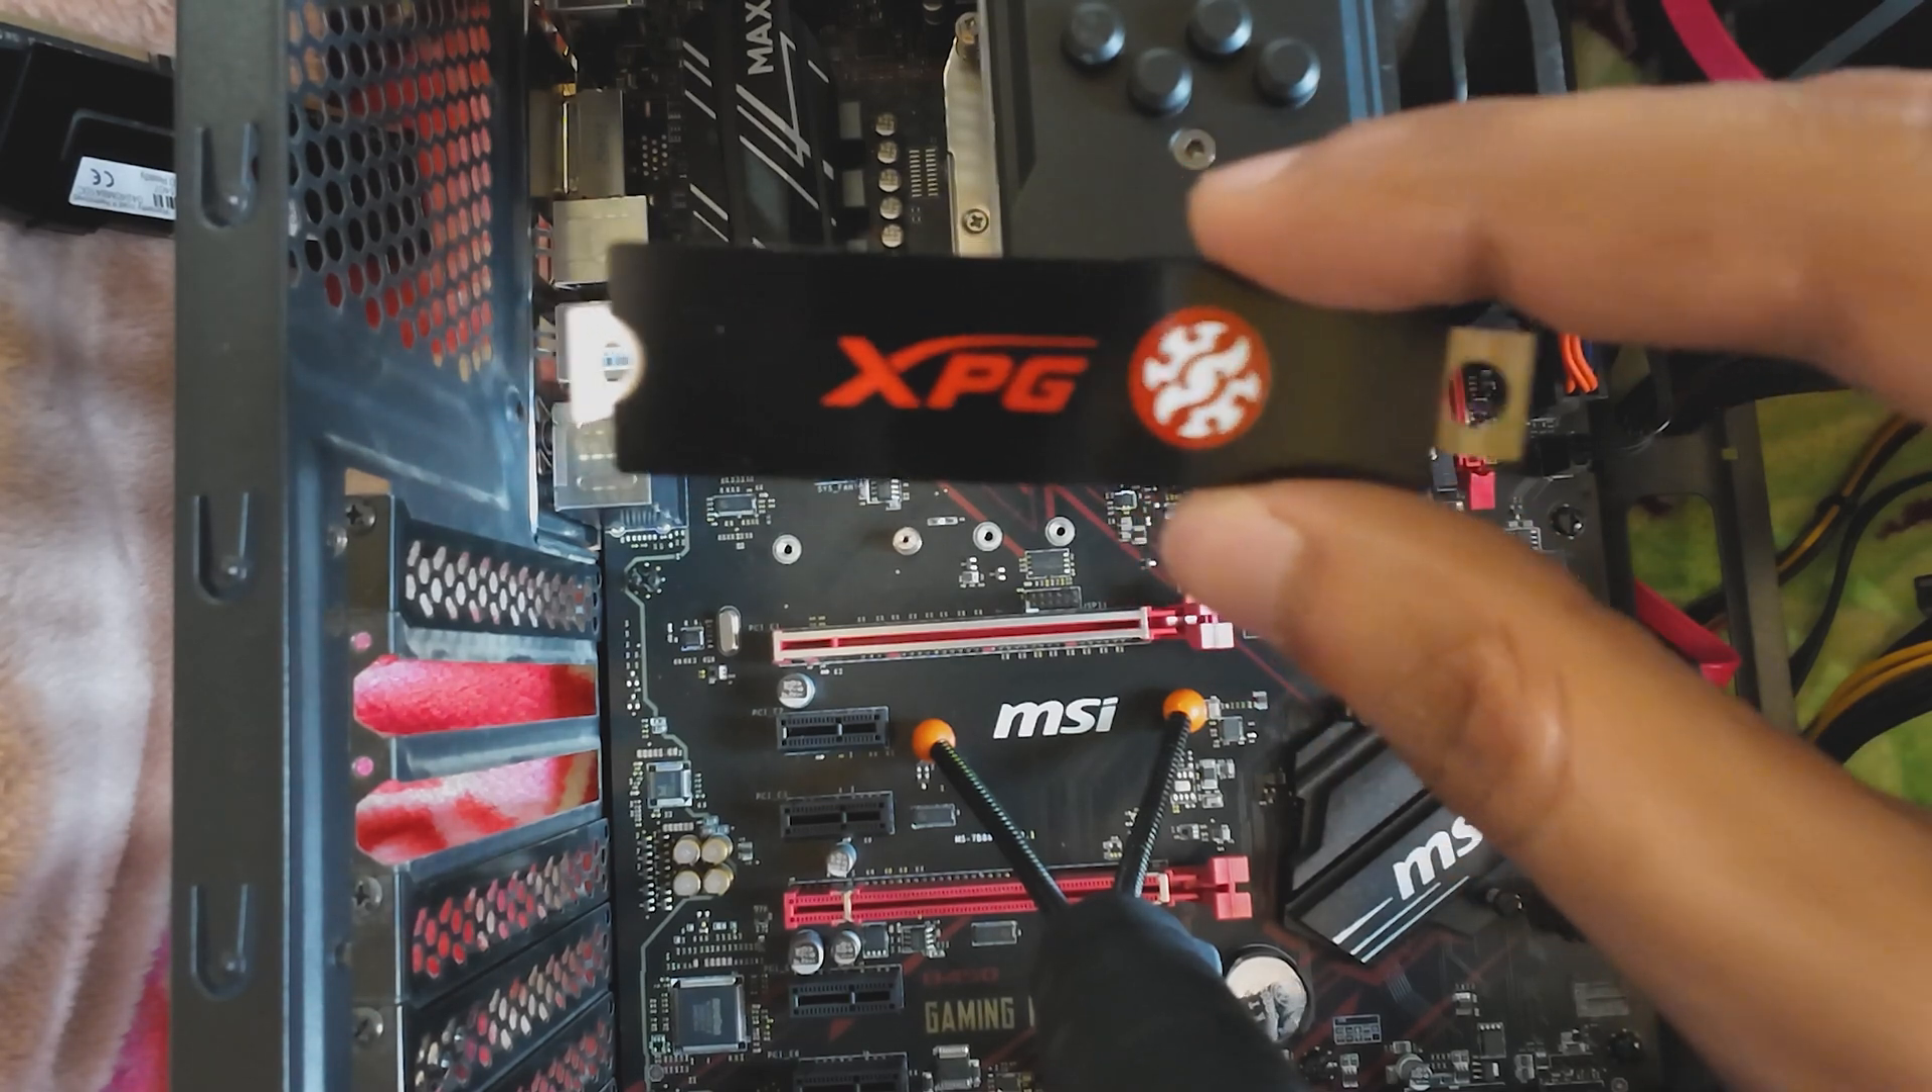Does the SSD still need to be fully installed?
Yes.